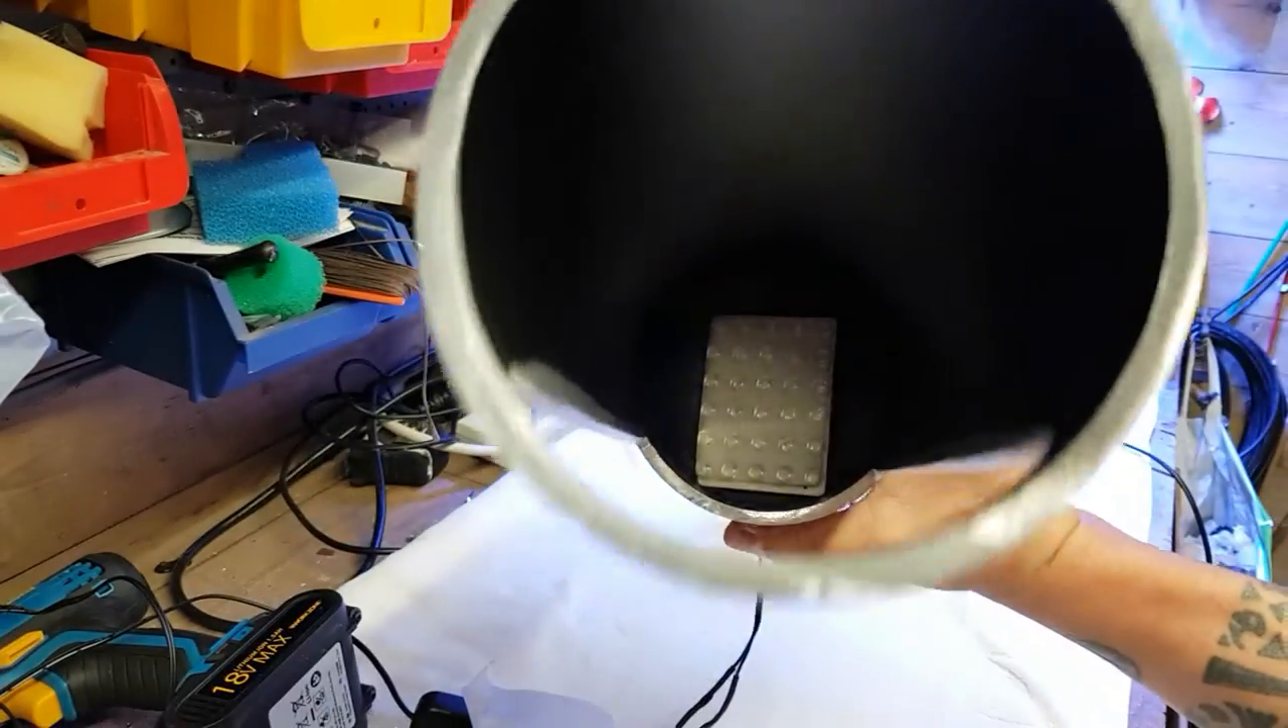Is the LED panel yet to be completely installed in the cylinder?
No.